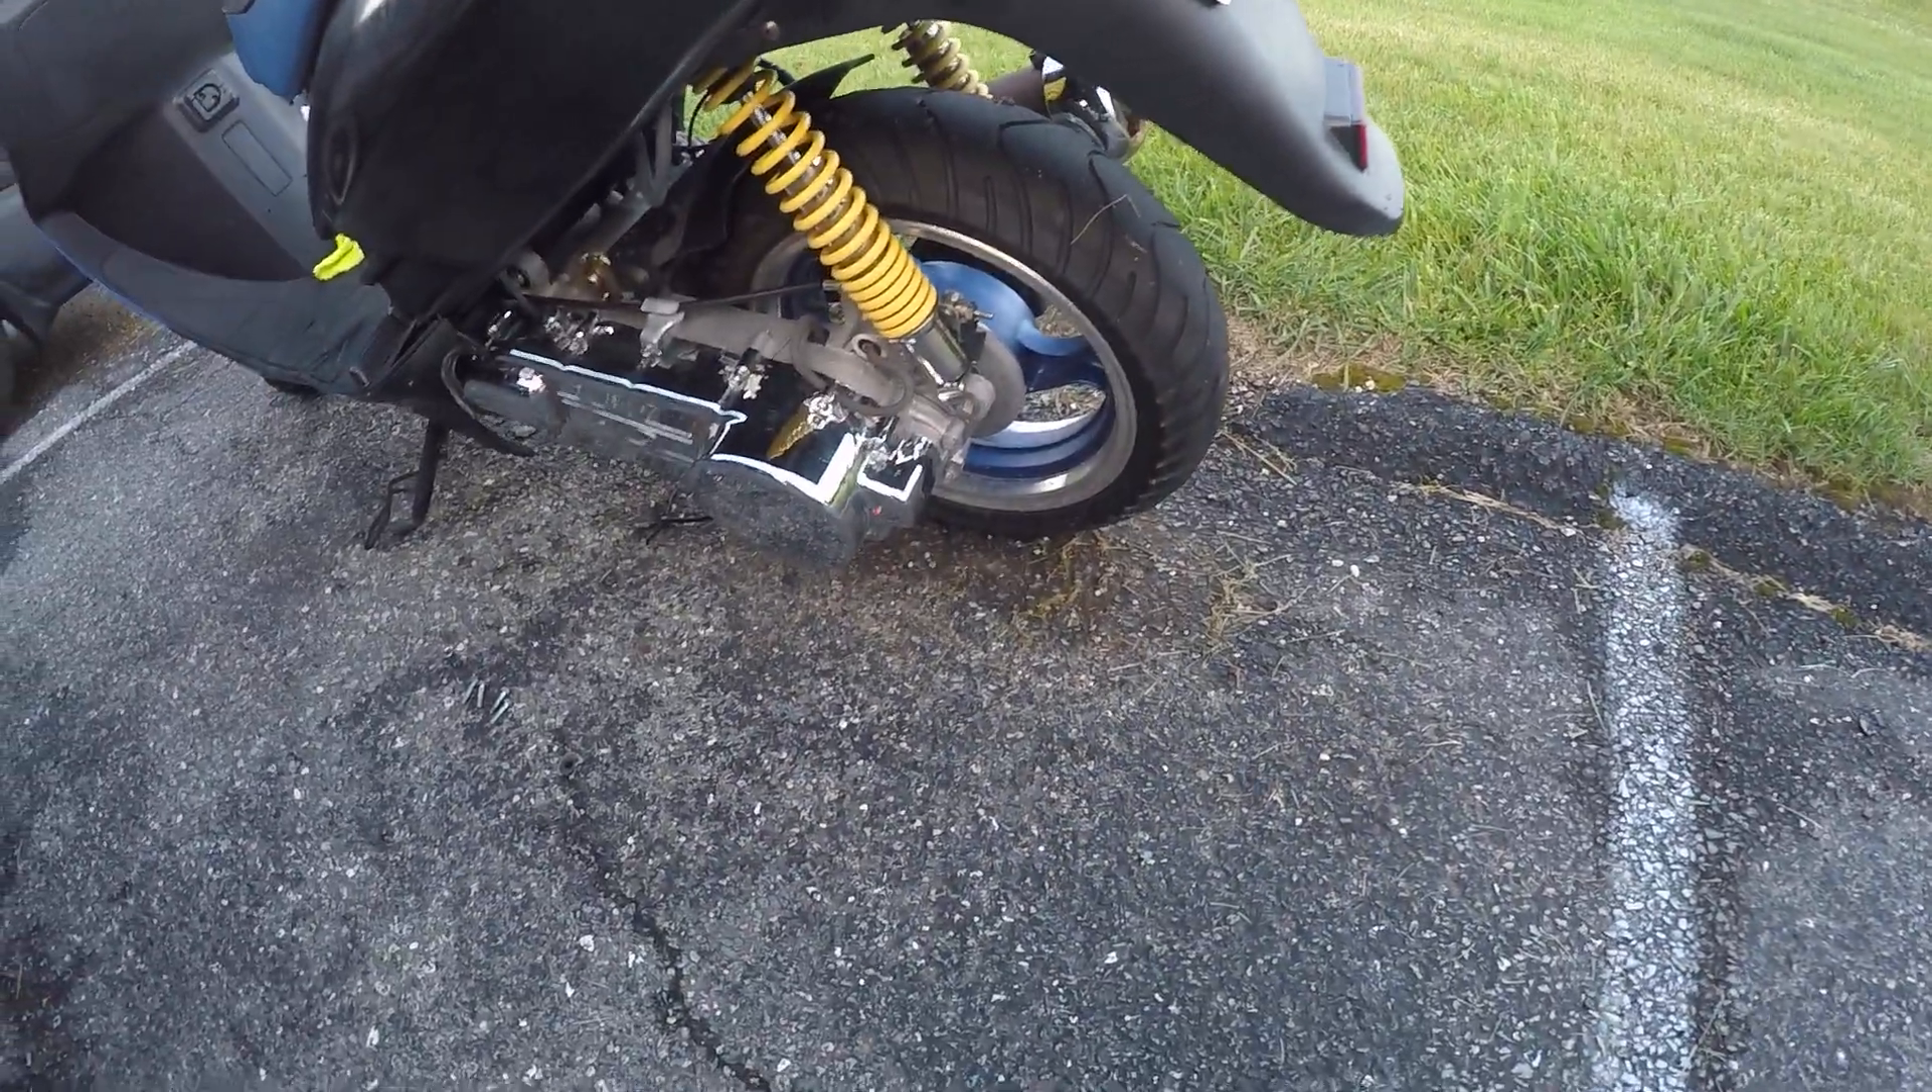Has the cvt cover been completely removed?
No.